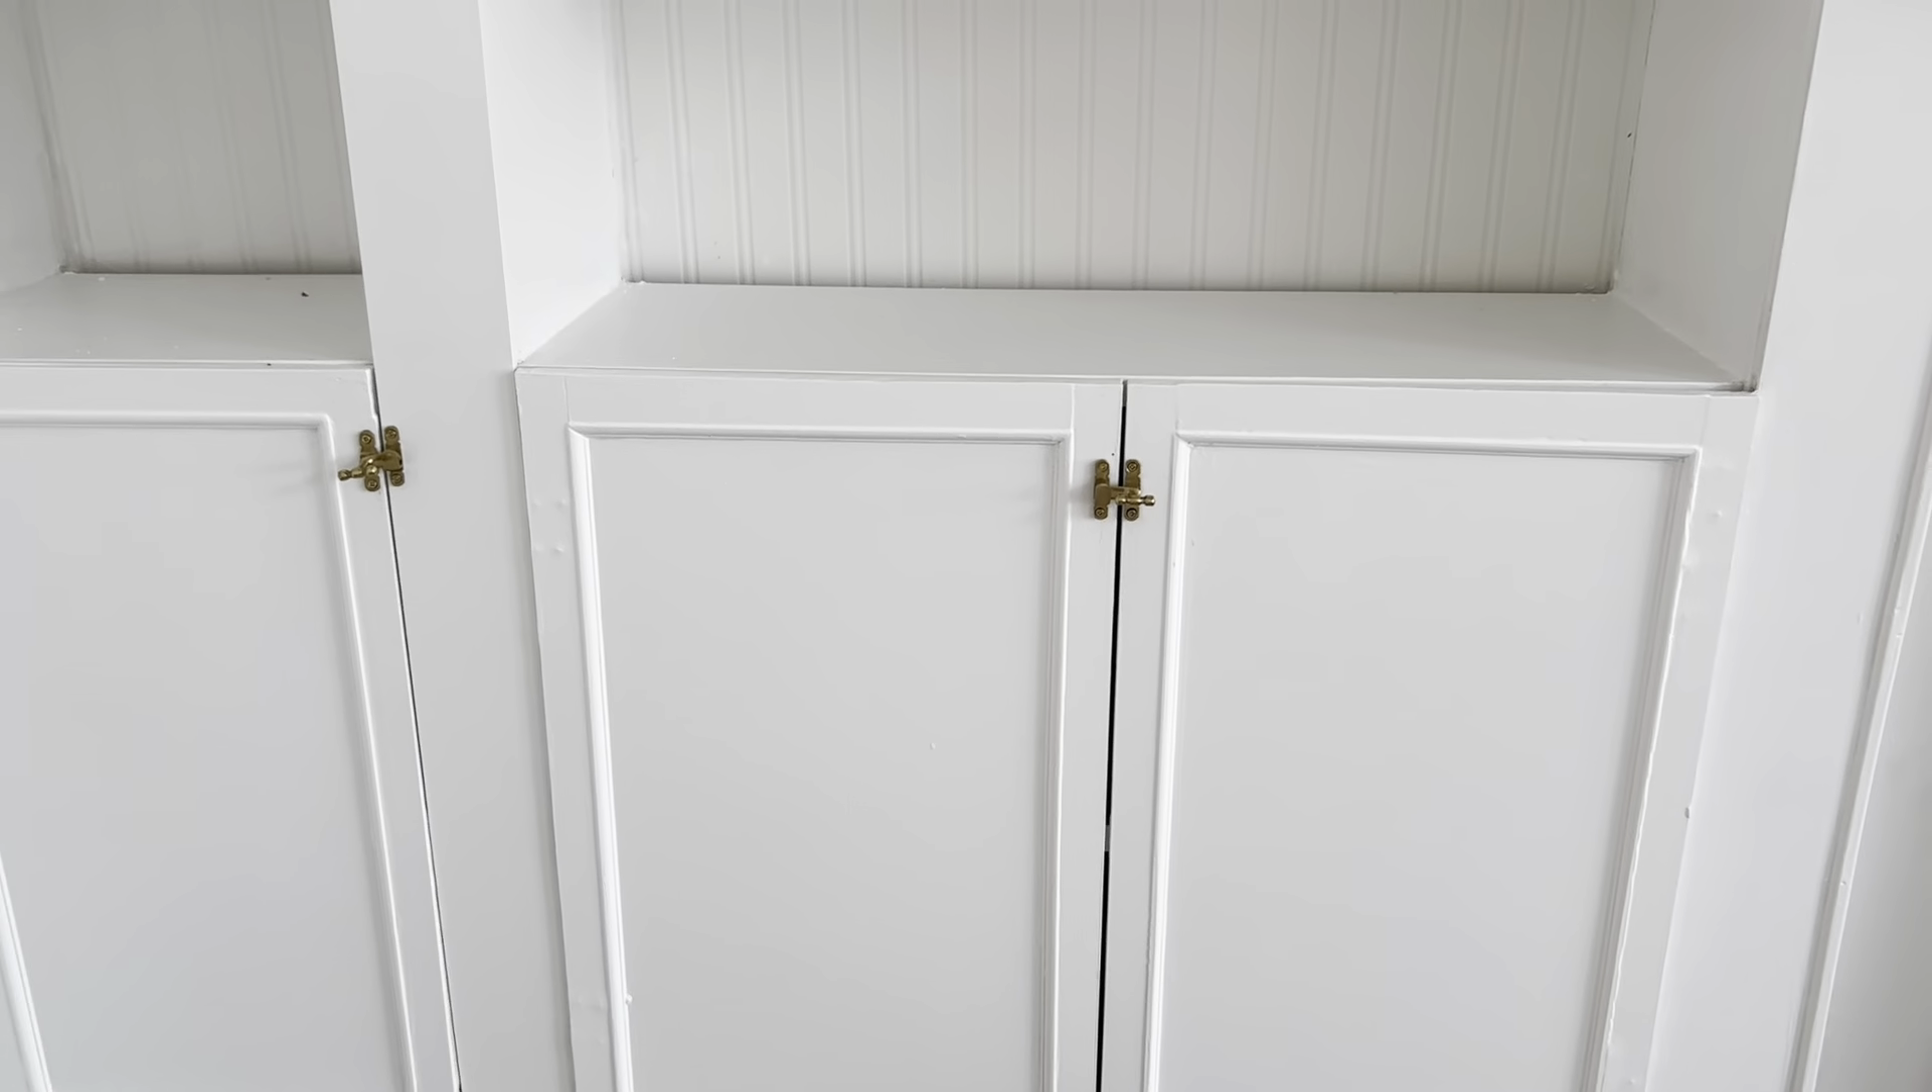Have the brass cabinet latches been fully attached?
Yes.